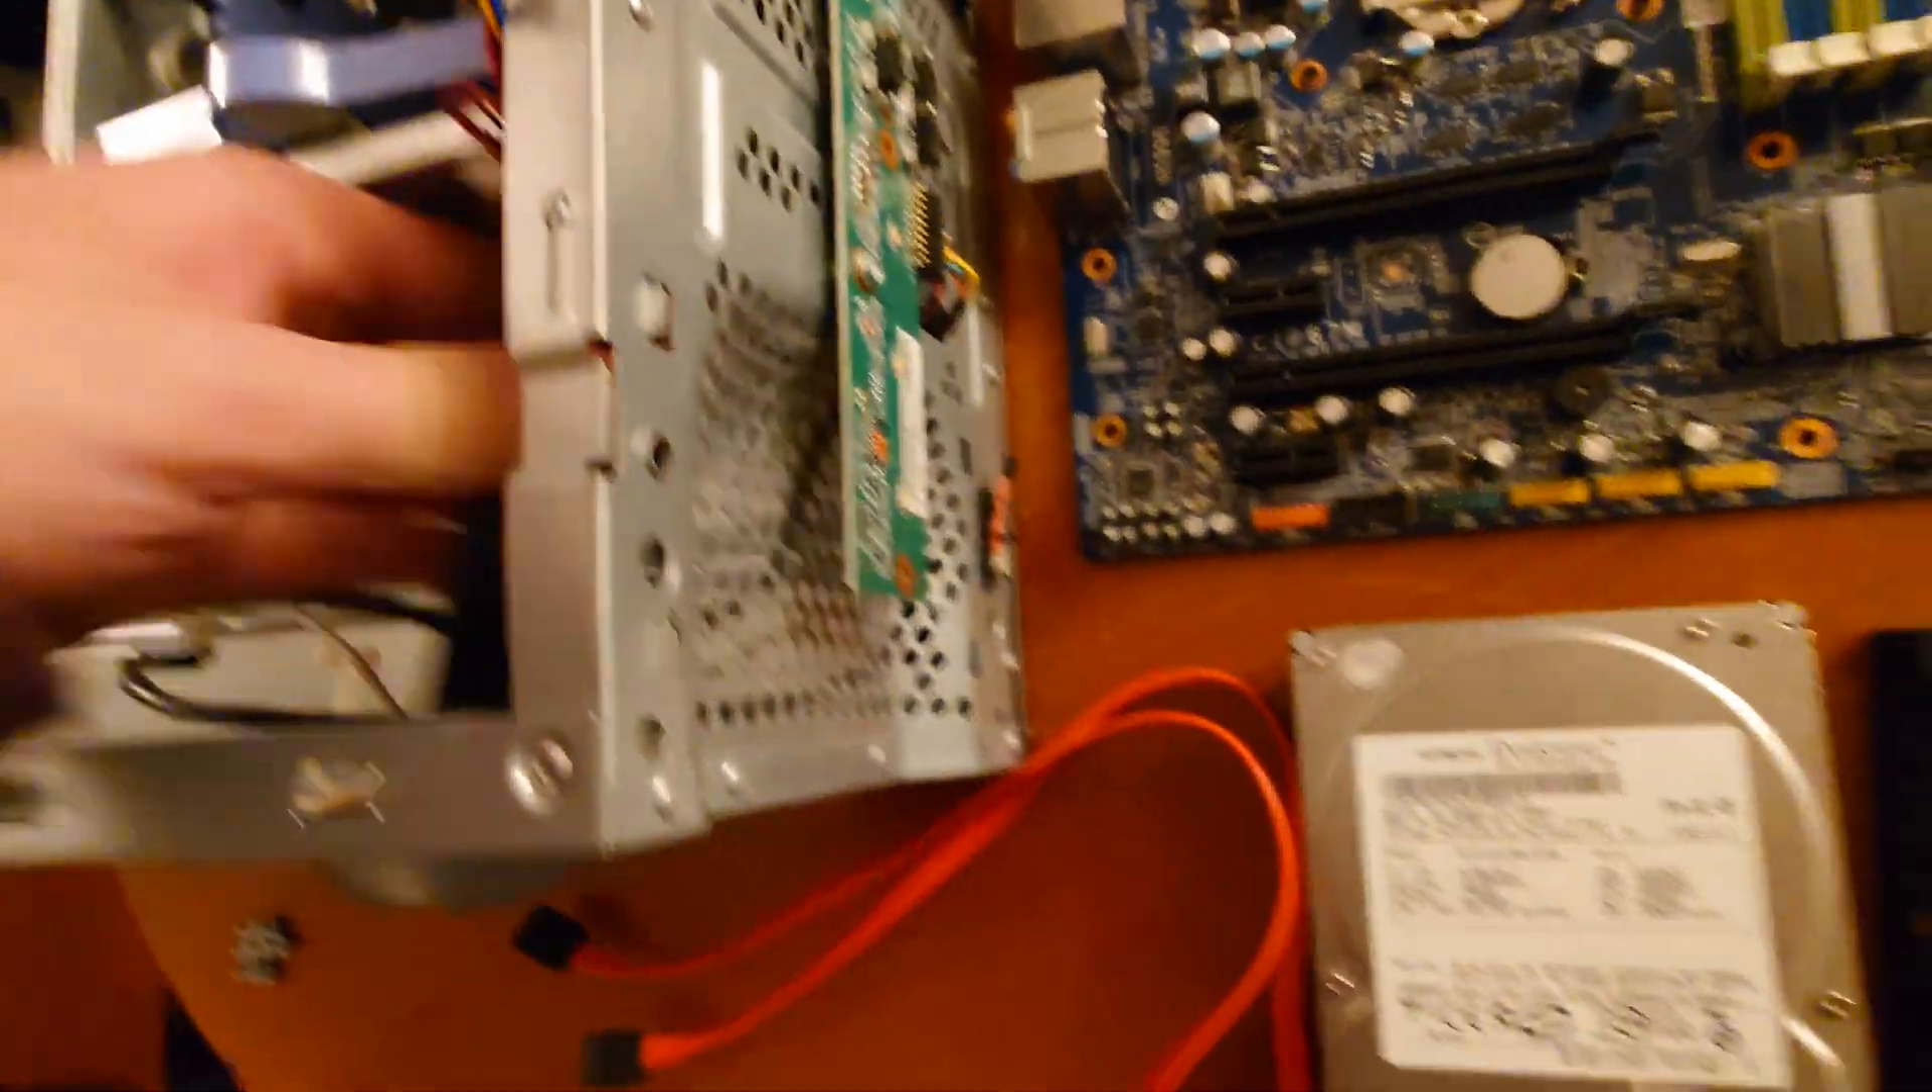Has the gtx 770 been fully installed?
No.